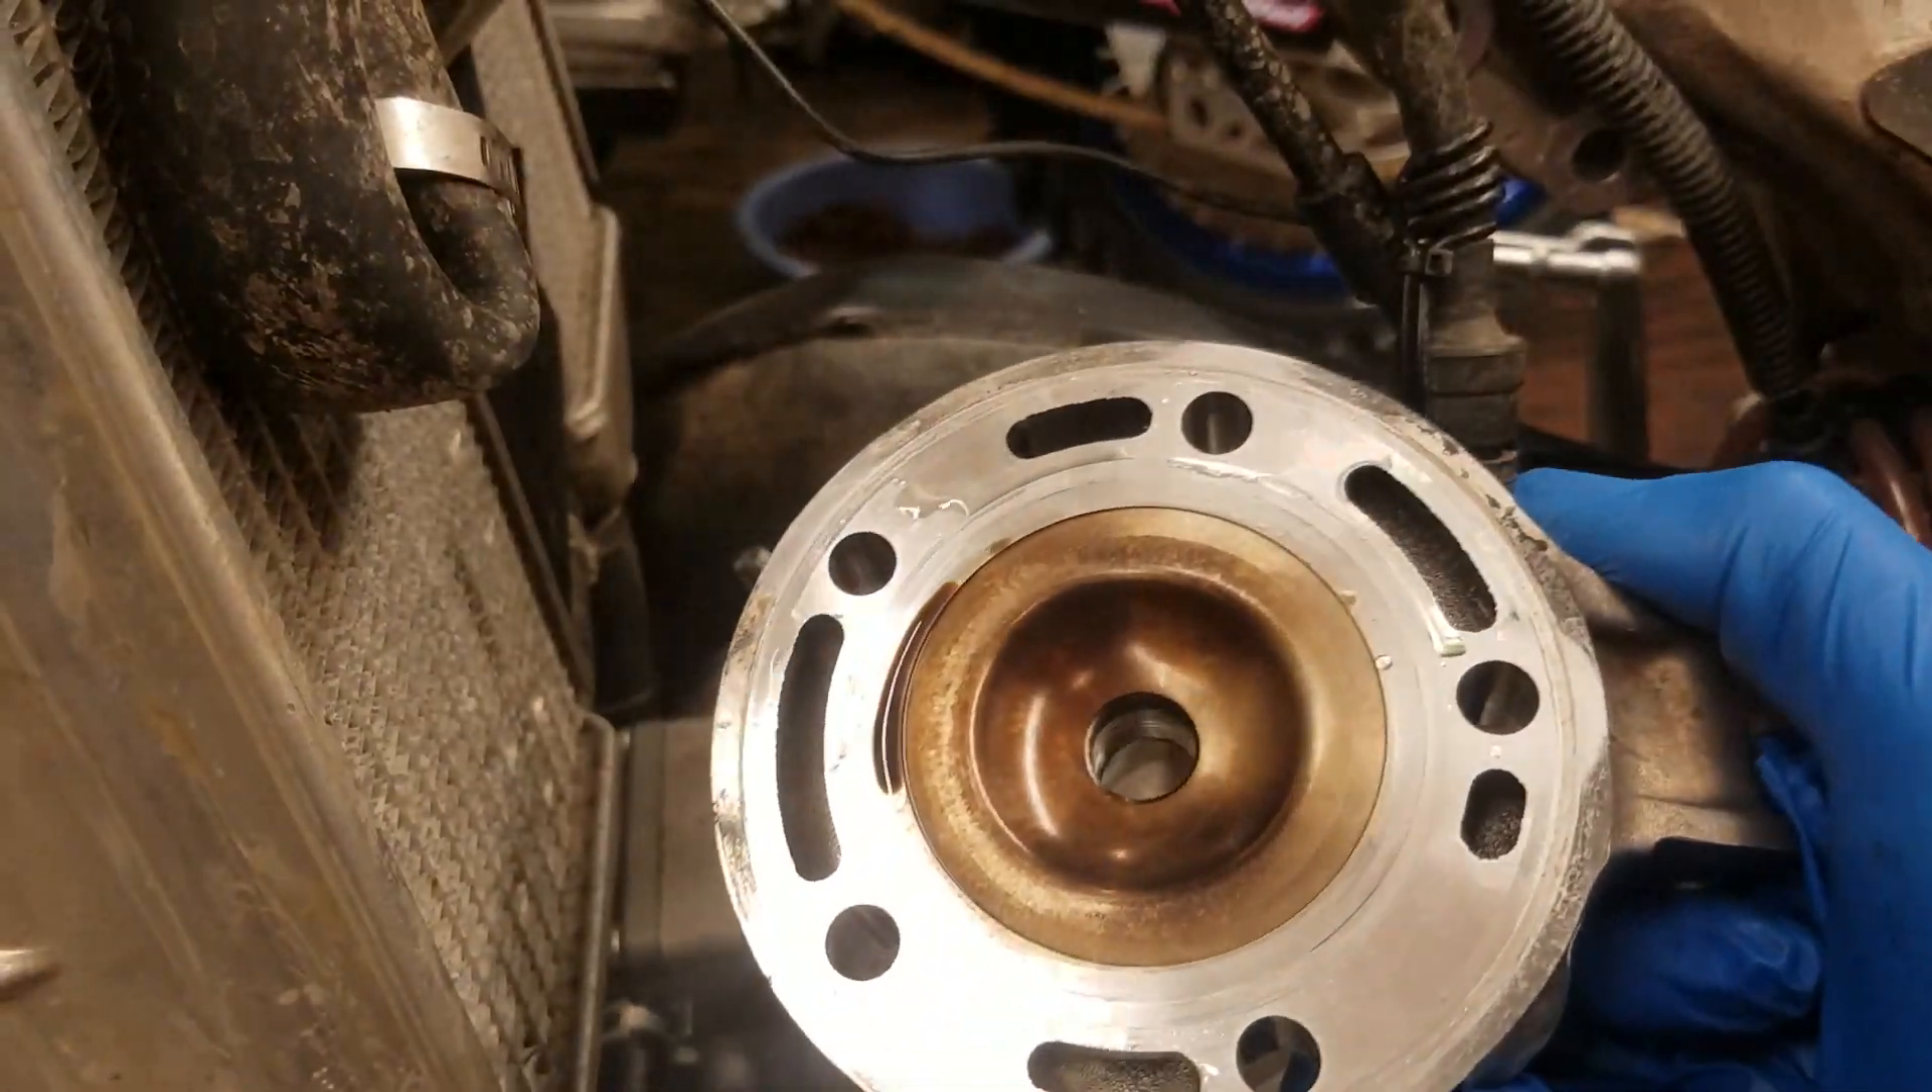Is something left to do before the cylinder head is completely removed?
No.